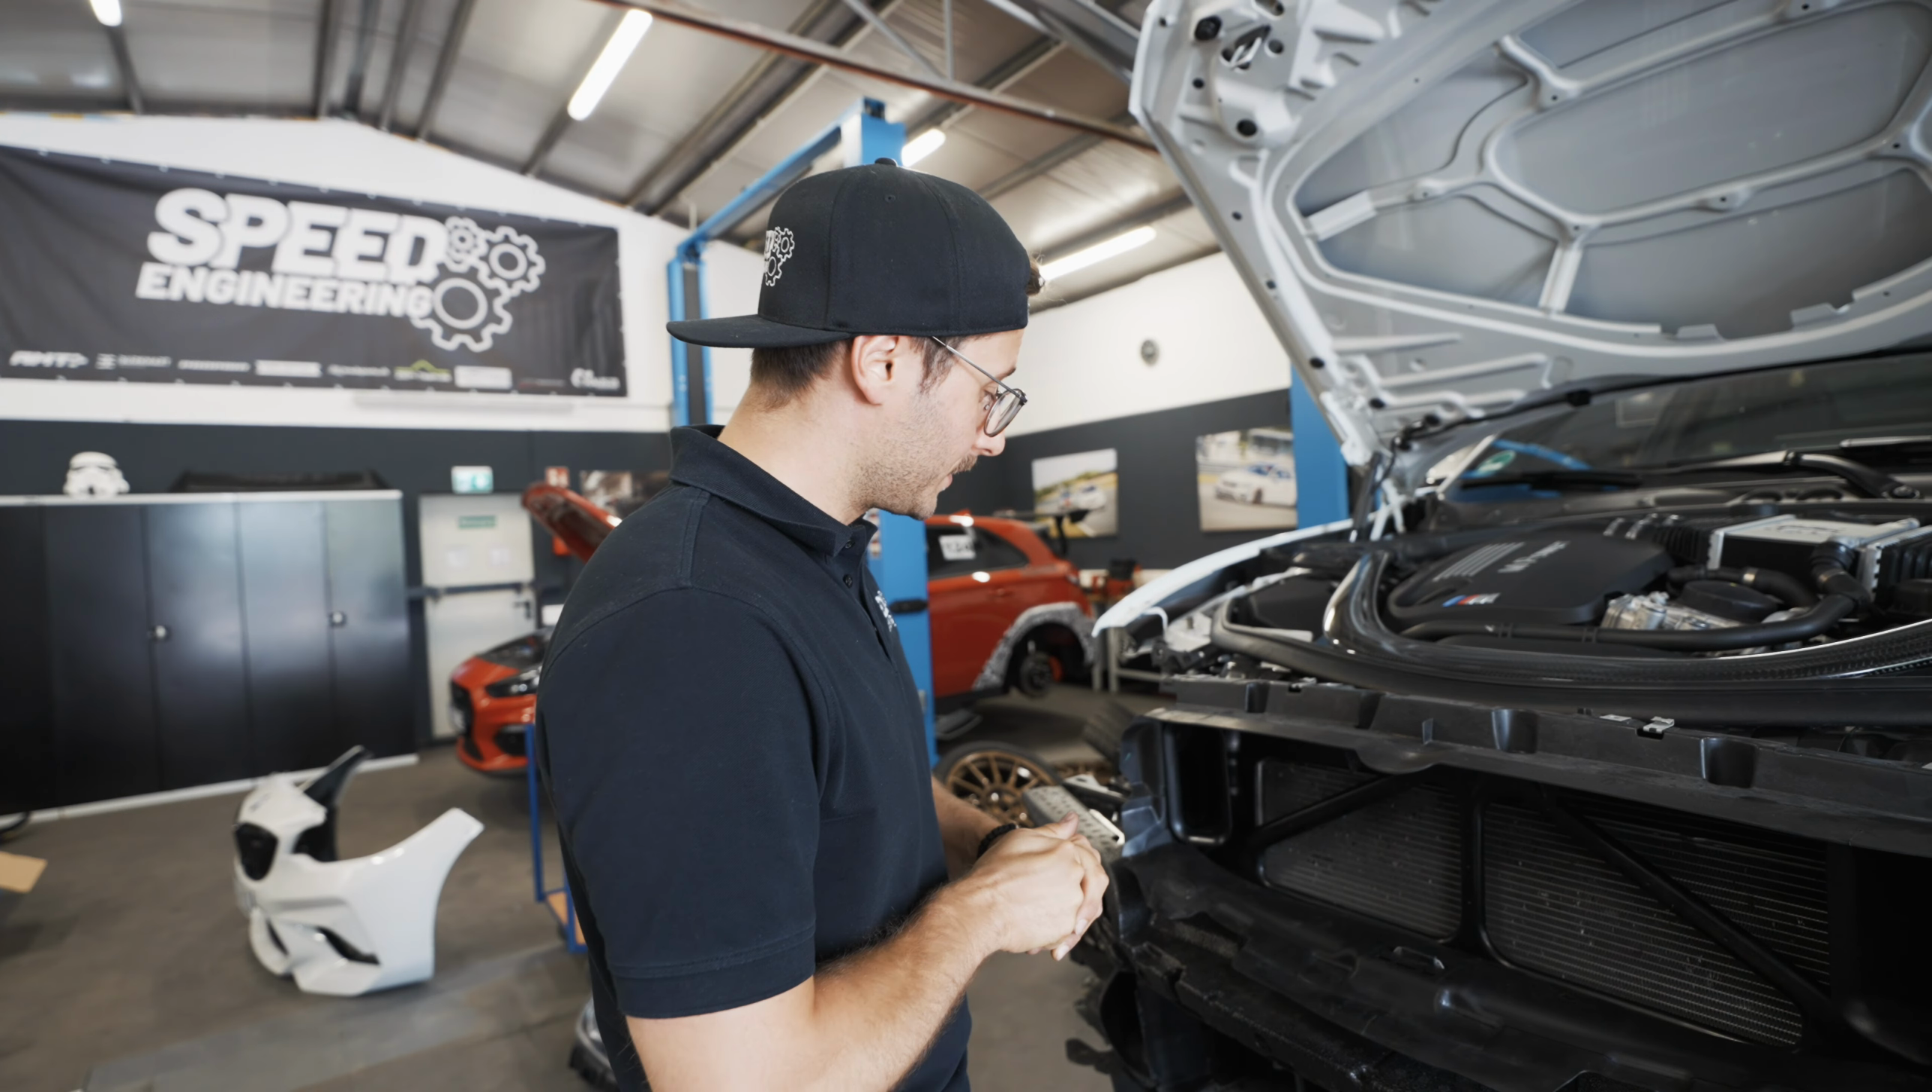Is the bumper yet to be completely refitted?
Yes.